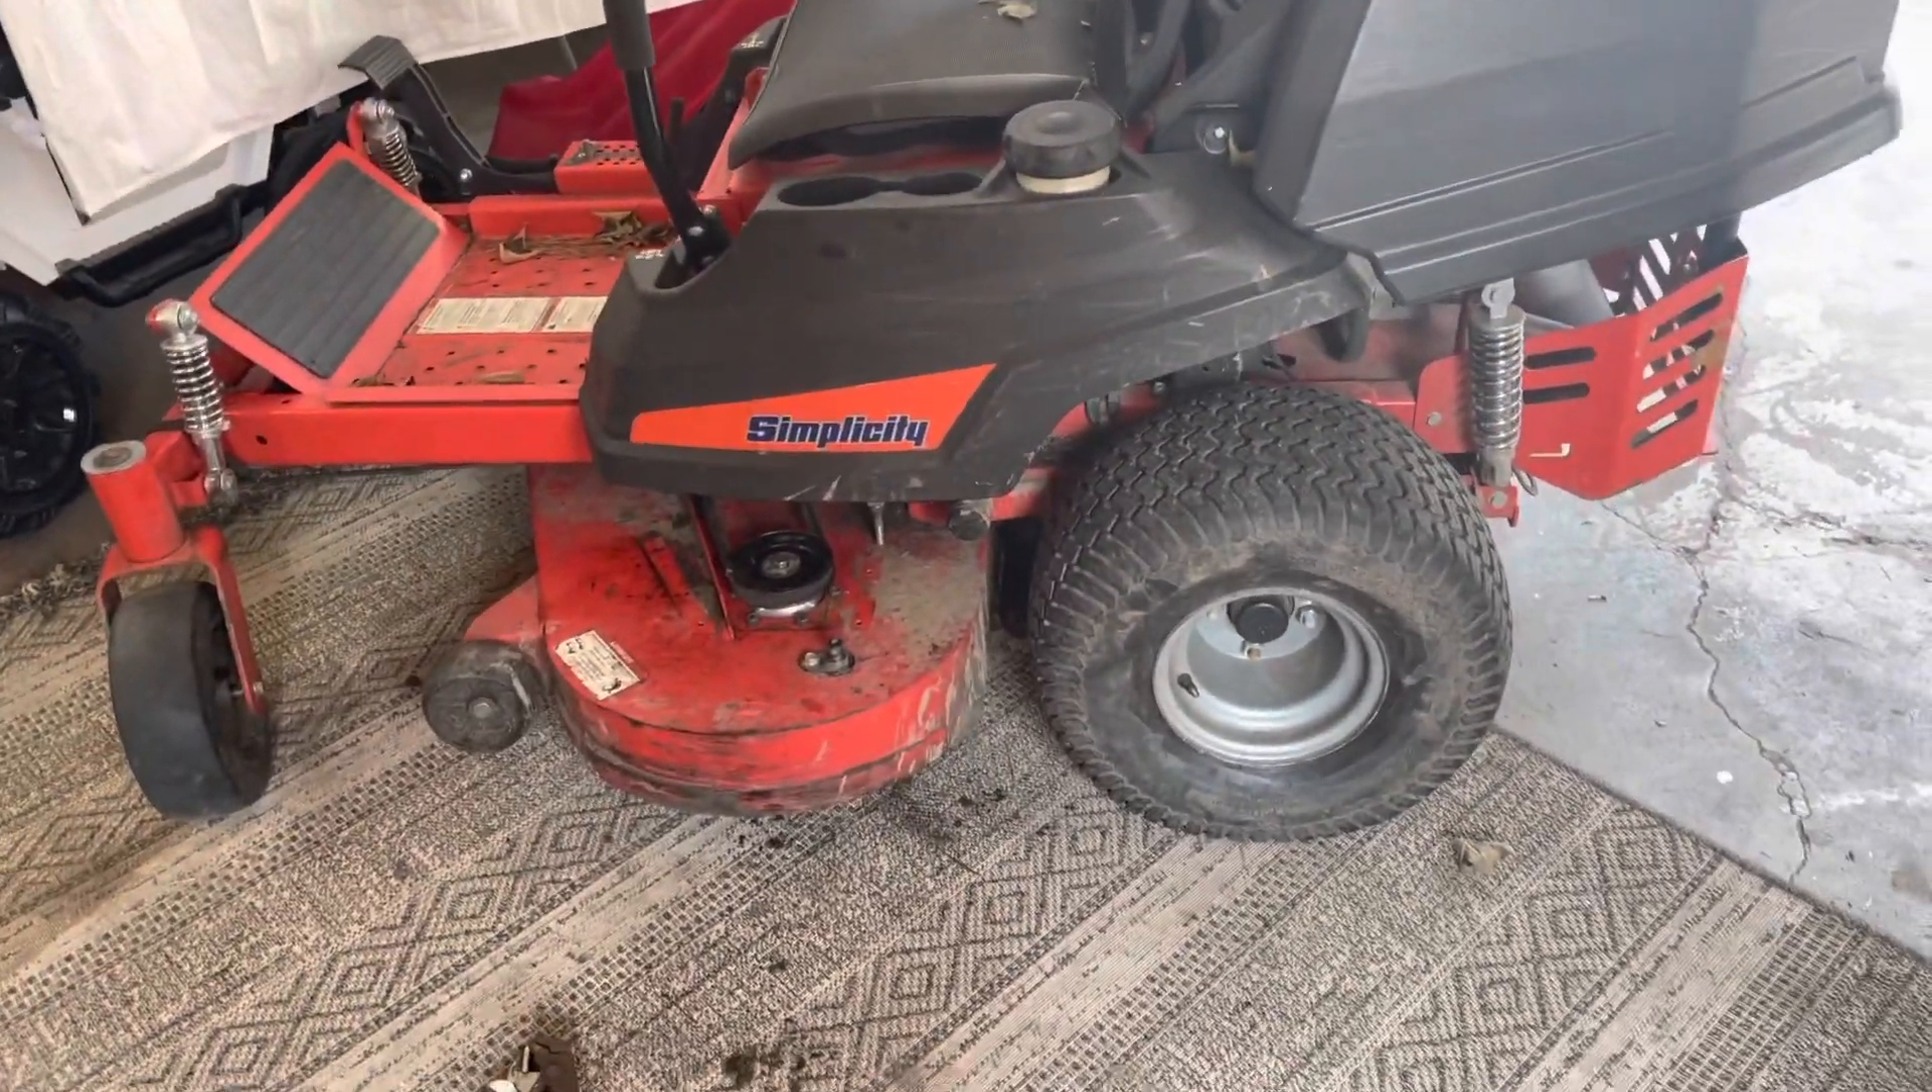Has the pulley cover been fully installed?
No.